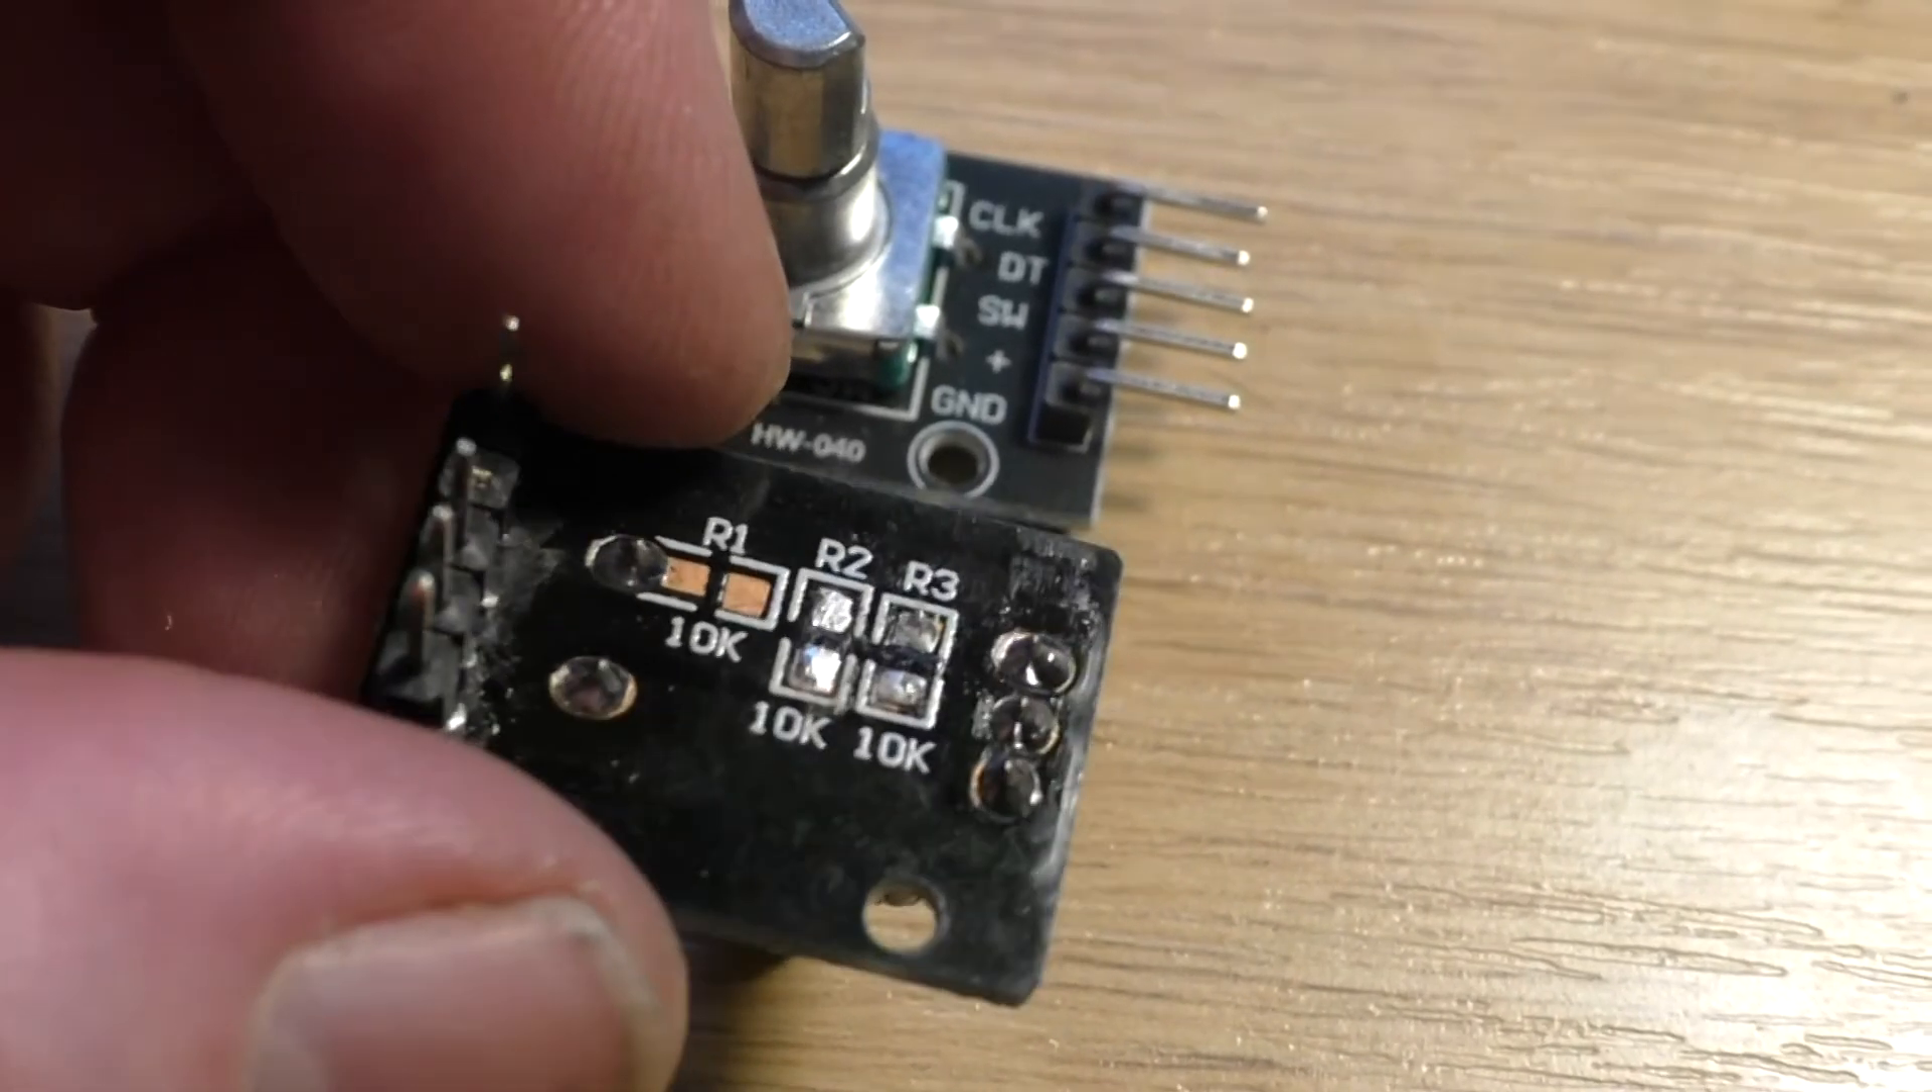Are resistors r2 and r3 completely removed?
Yes.